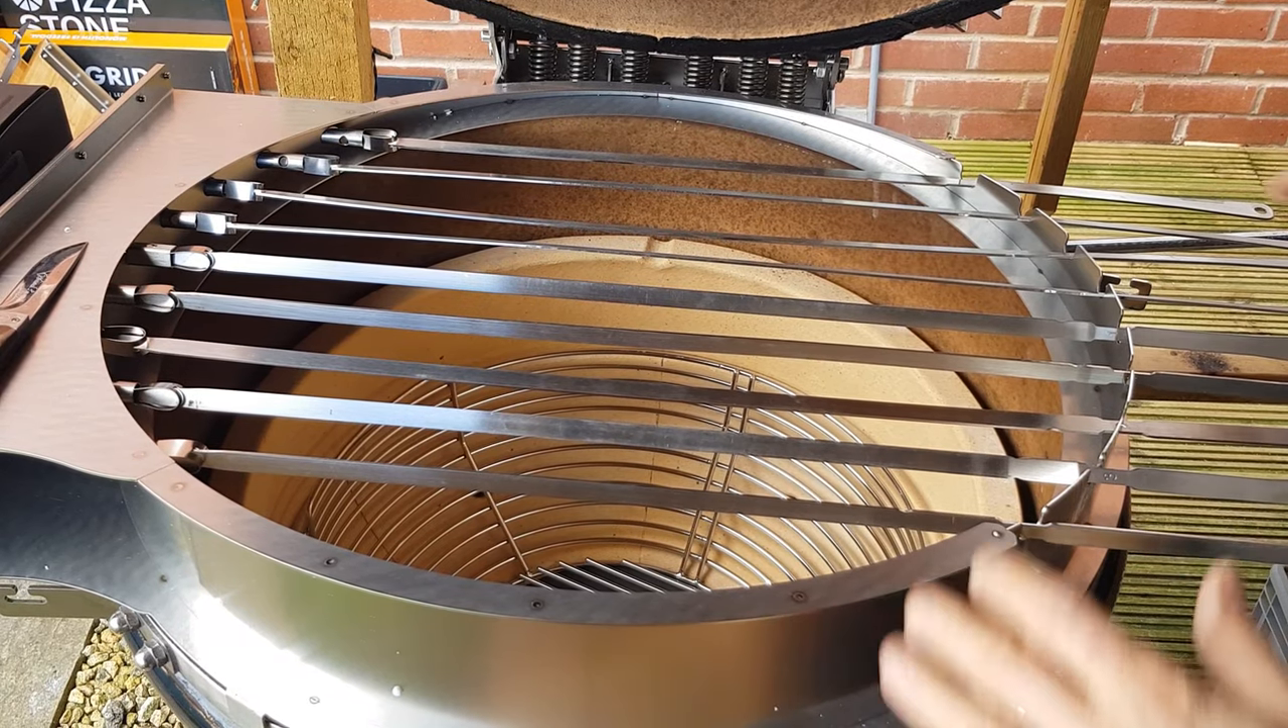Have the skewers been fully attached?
Yes.